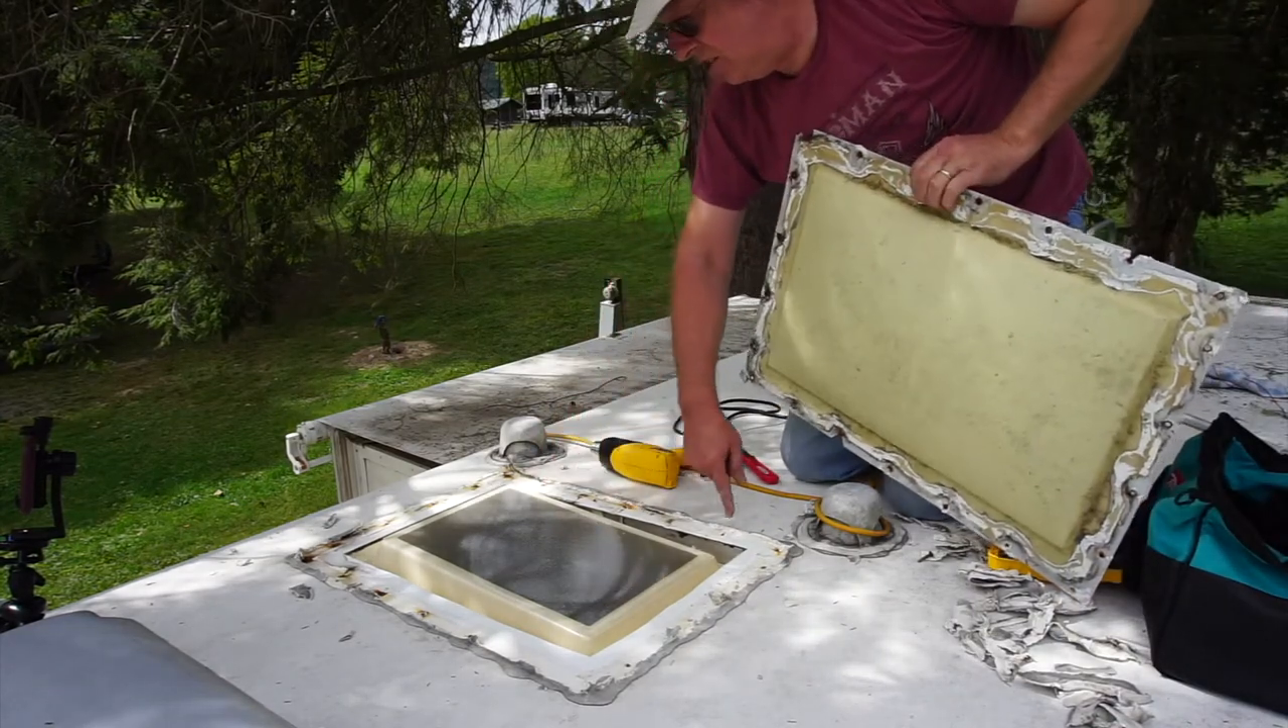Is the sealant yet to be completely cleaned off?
Yes.